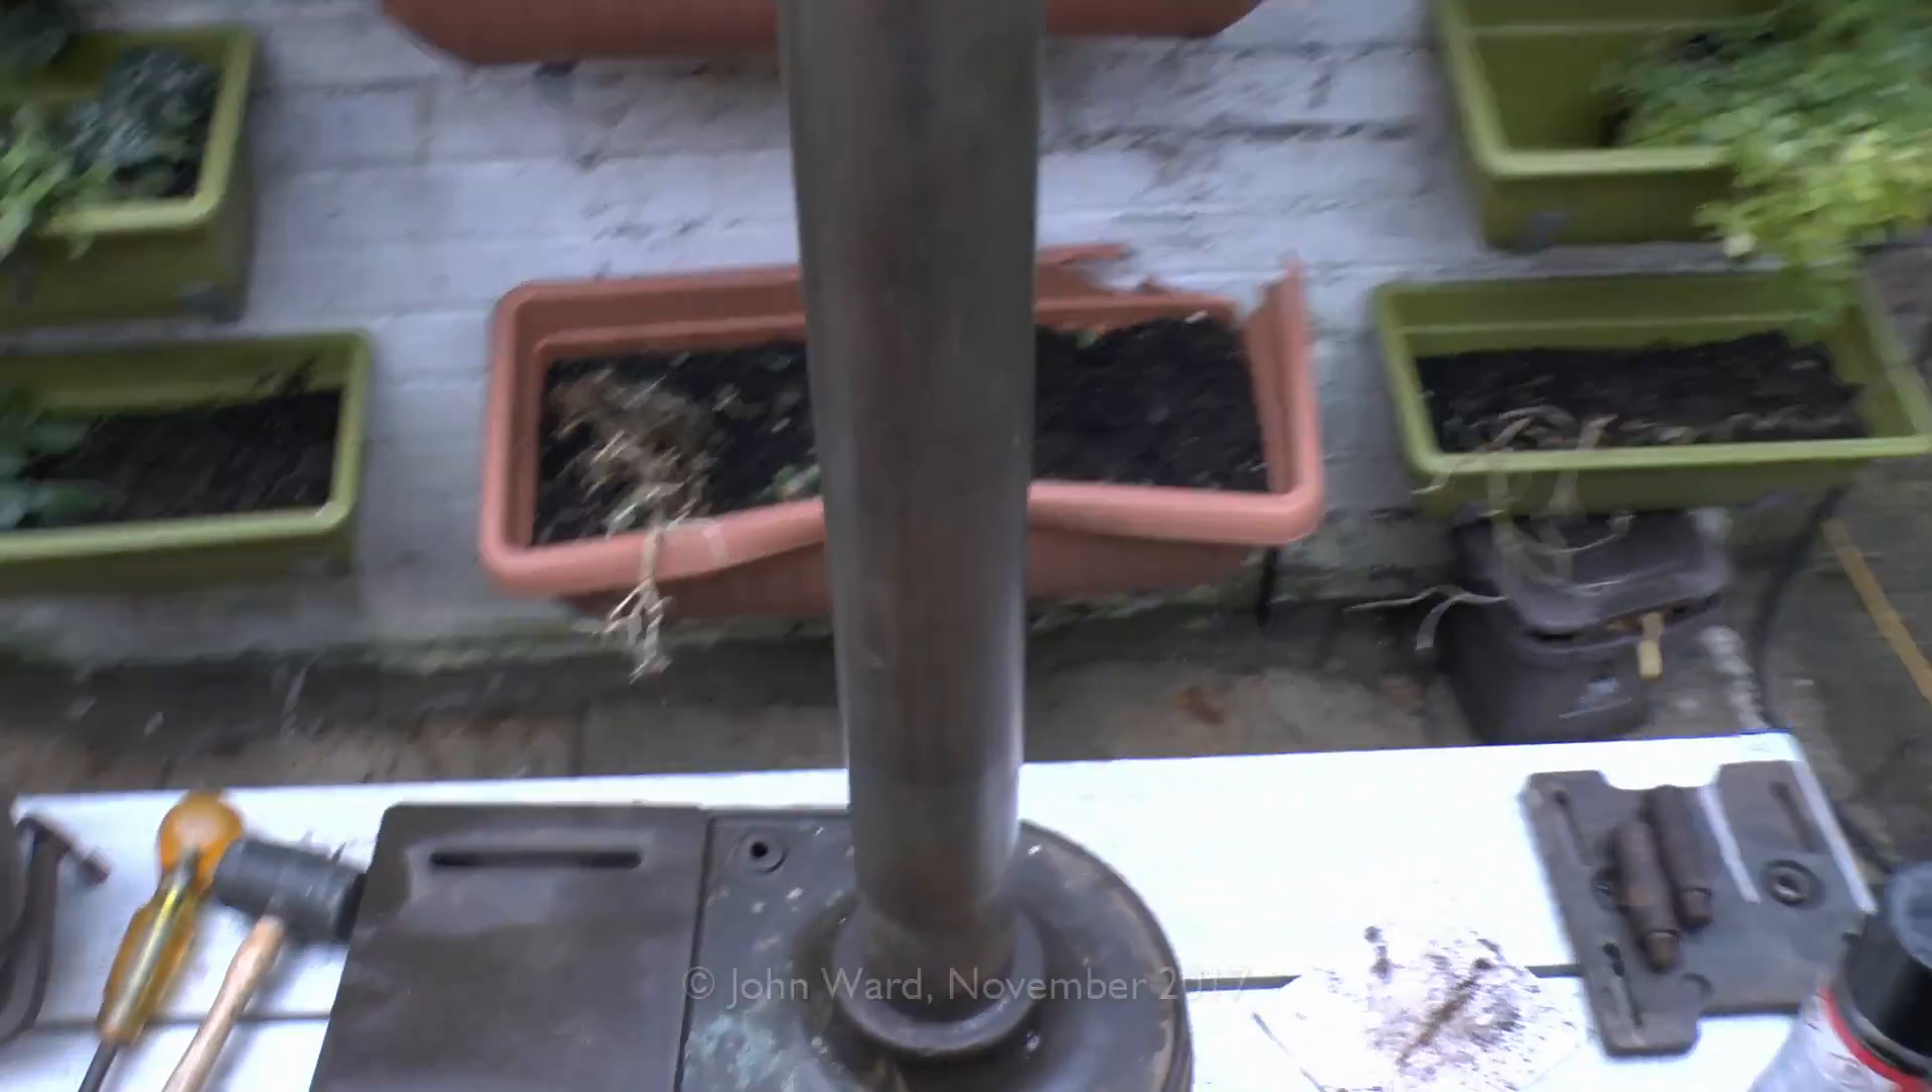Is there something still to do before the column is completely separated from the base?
Yes.